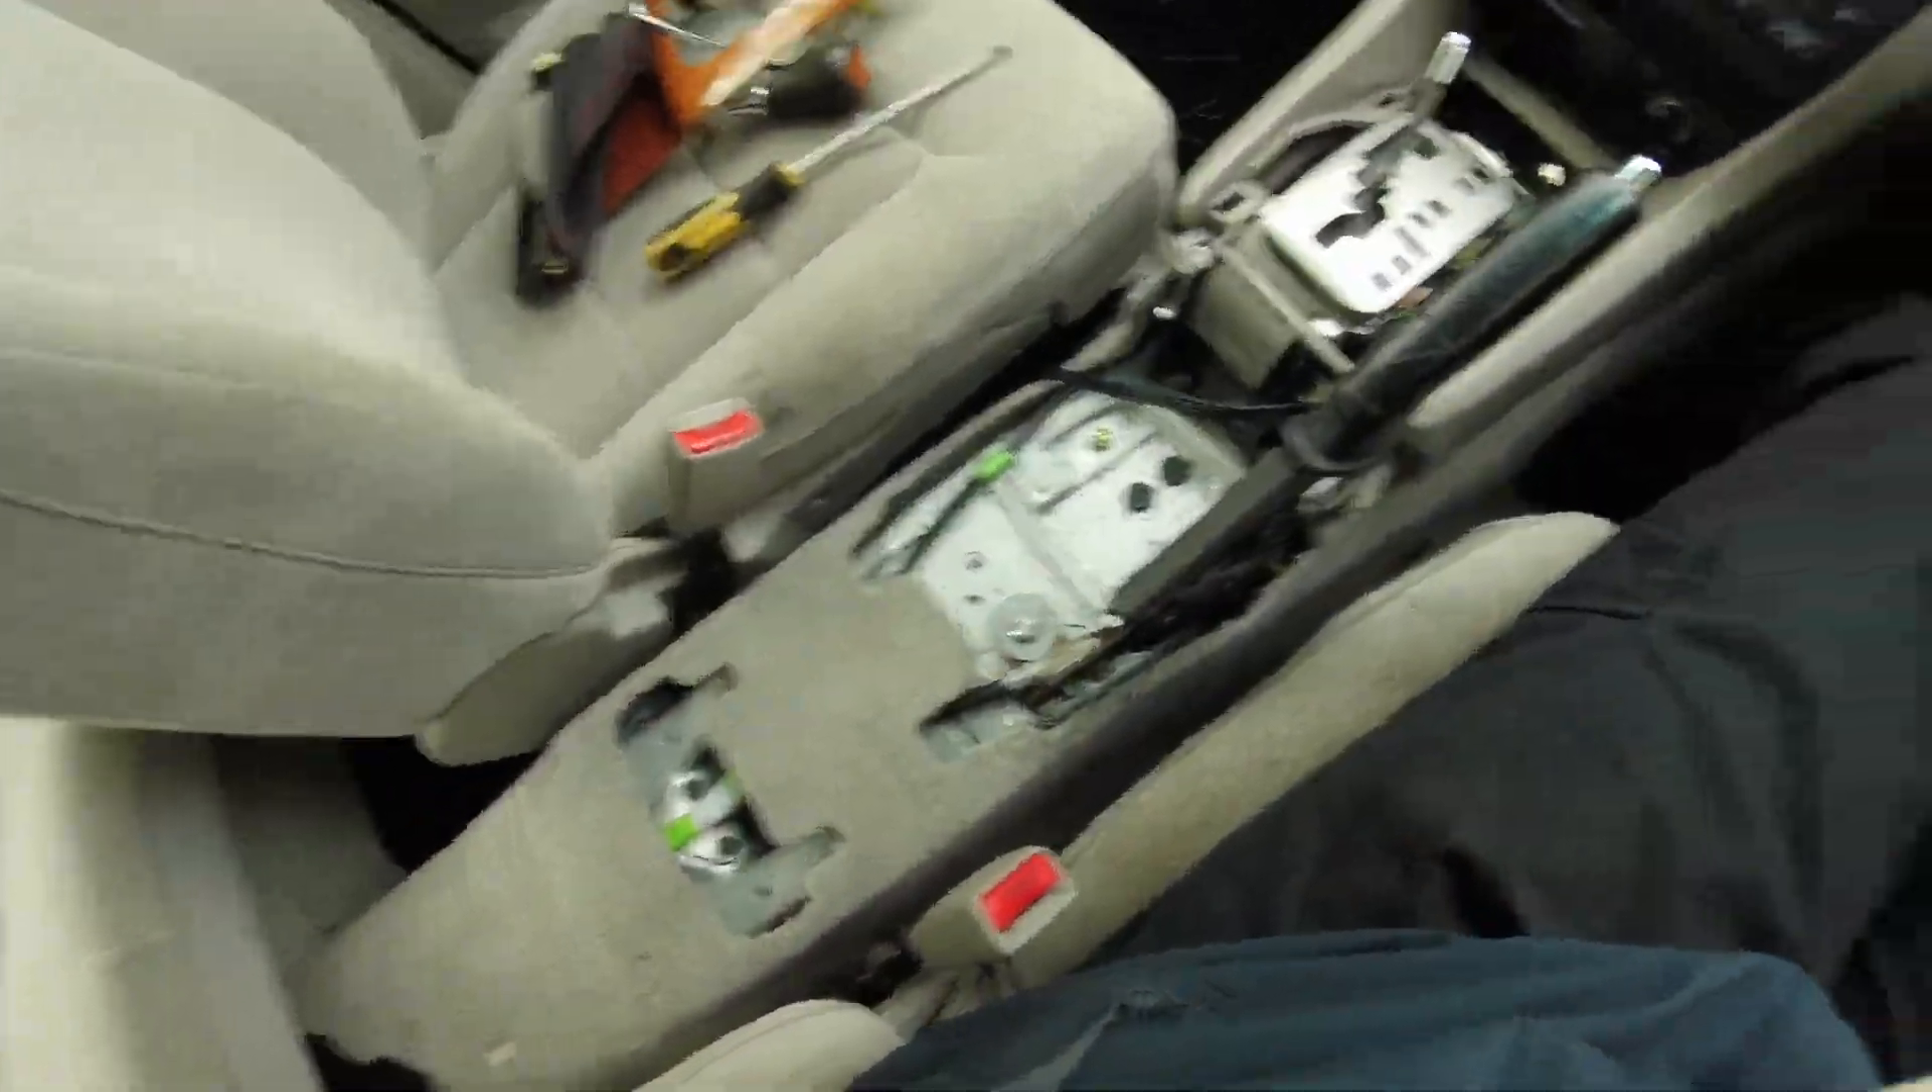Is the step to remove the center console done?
Yes.